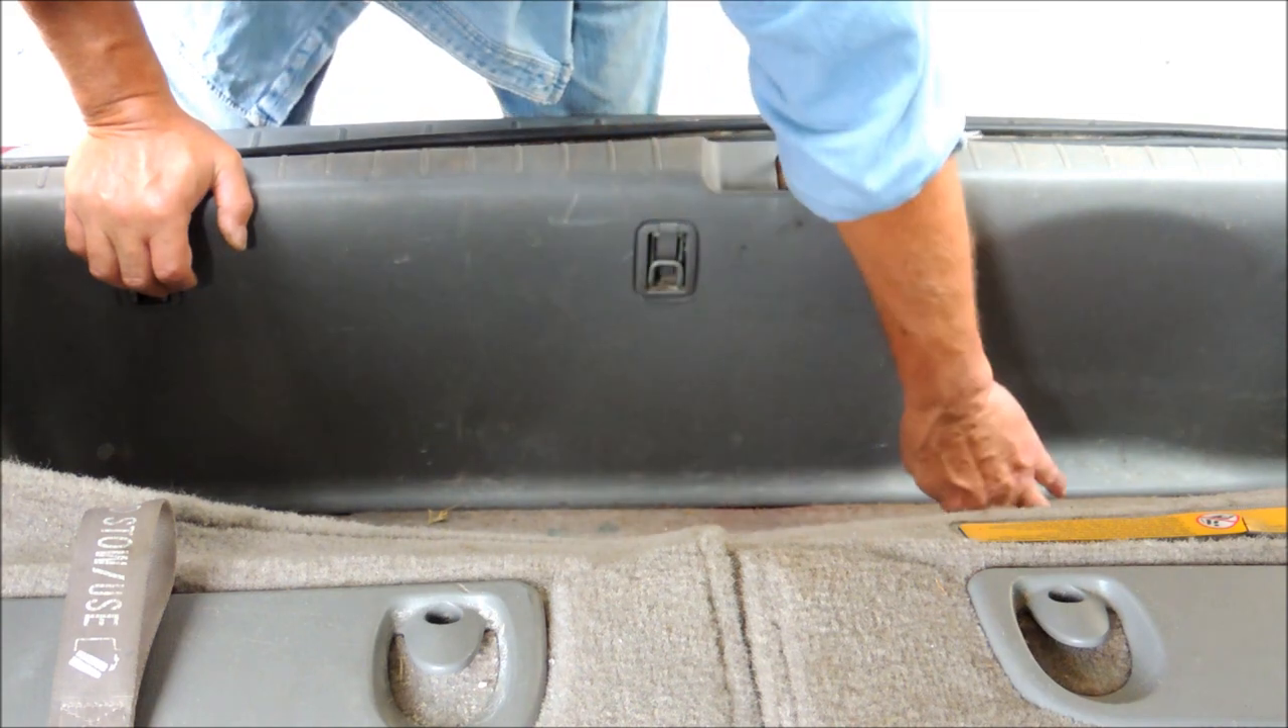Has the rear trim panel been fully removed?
No.